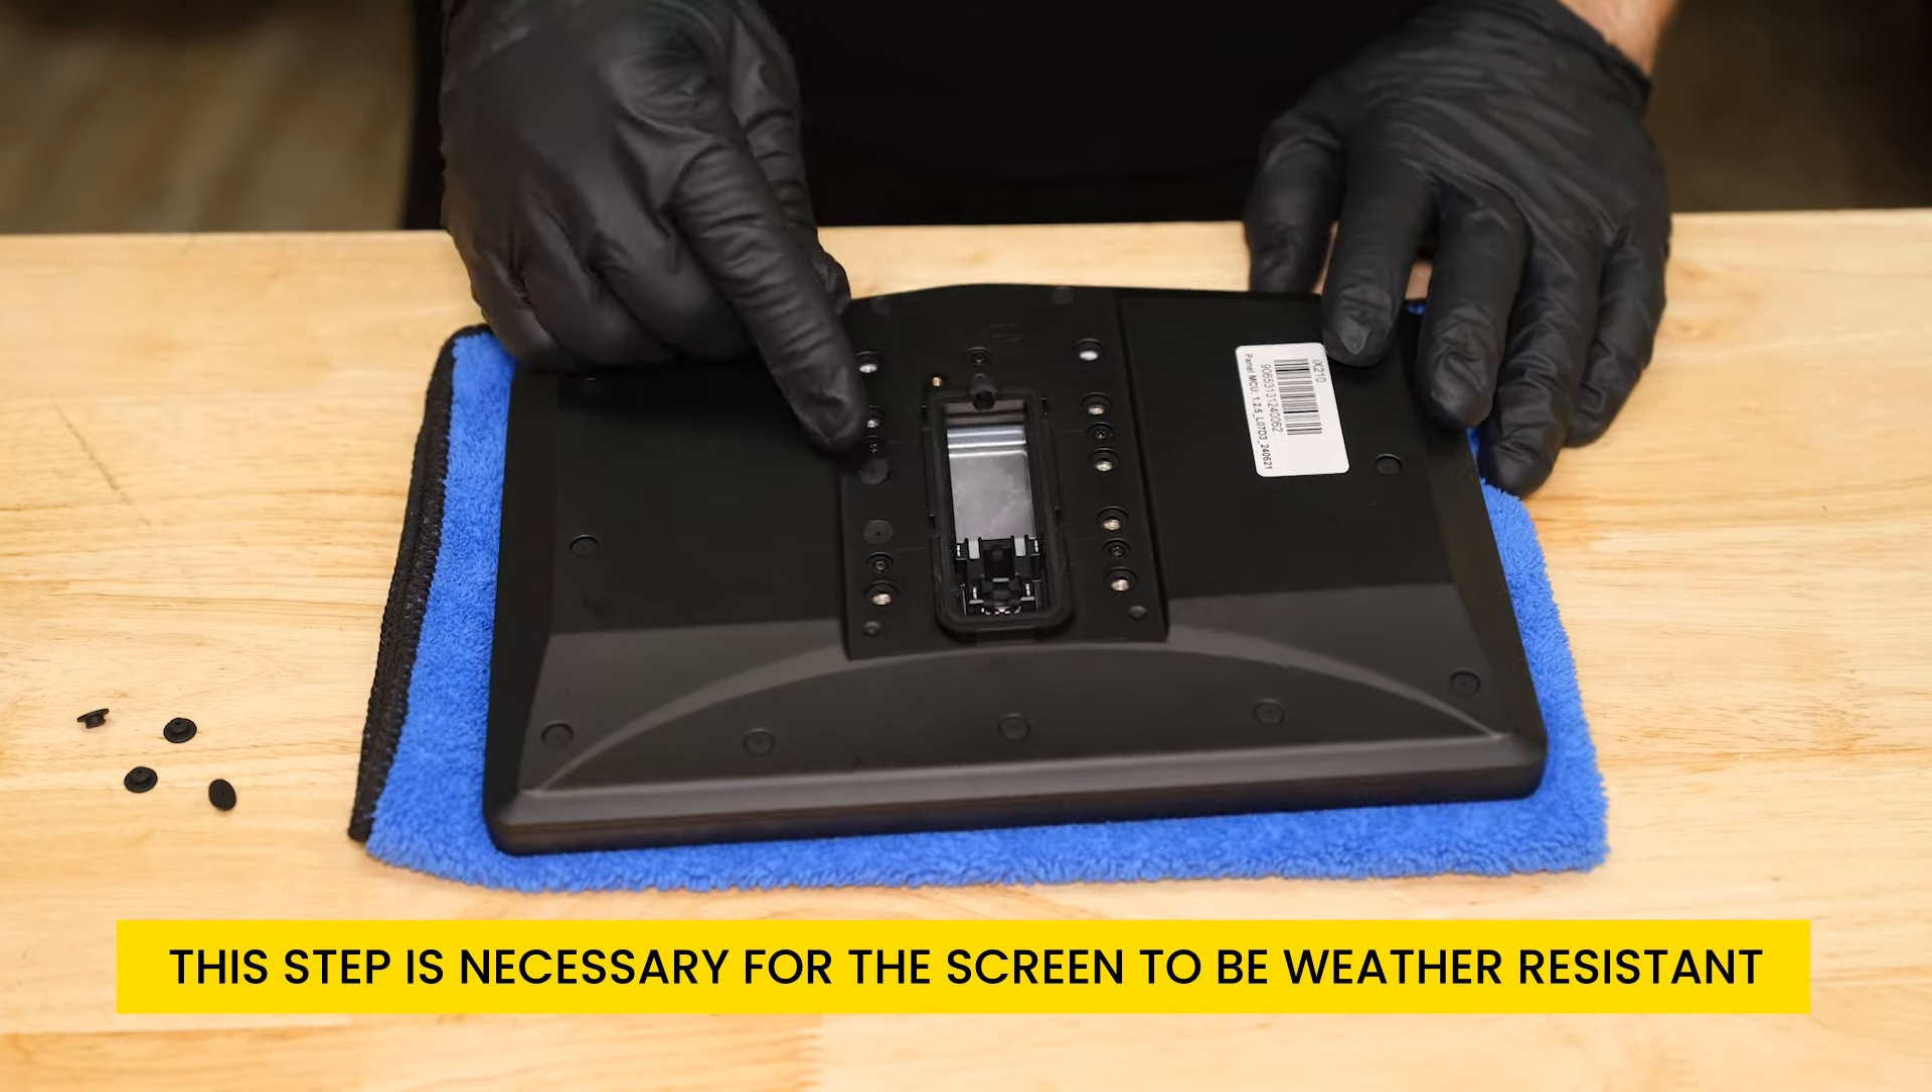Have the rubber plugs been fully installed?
No.